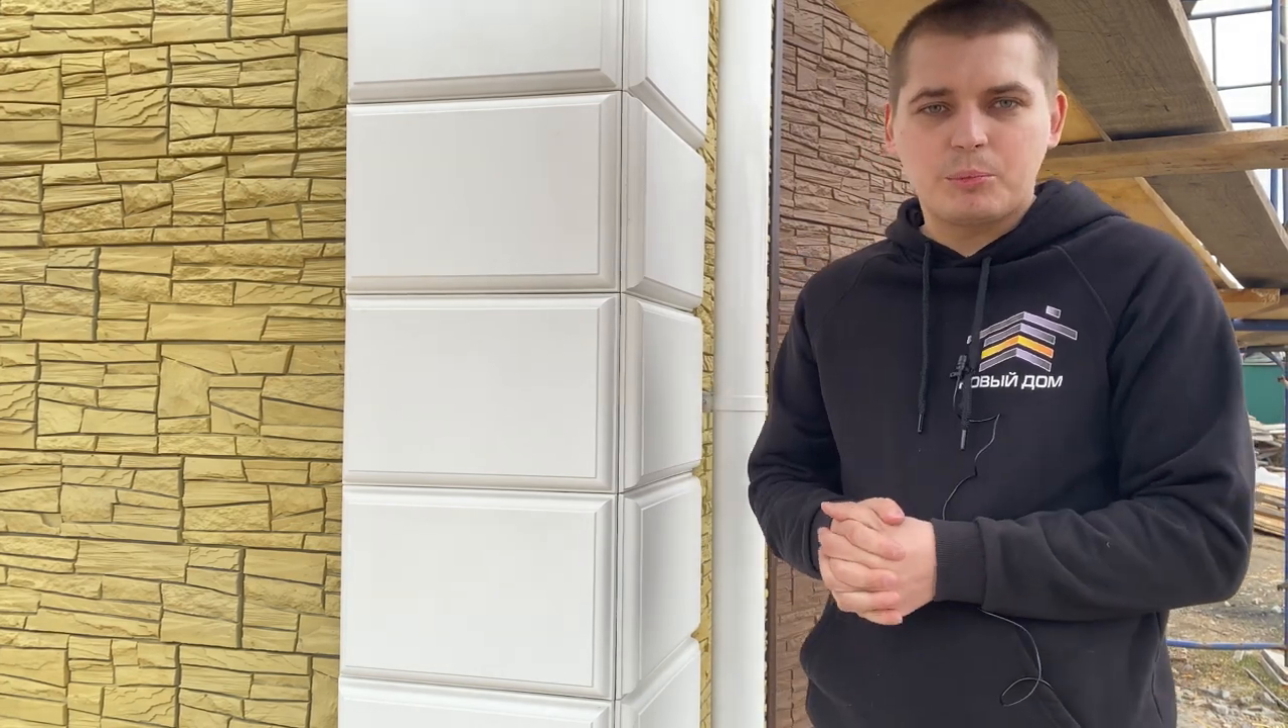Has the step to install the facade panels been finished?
Yes.